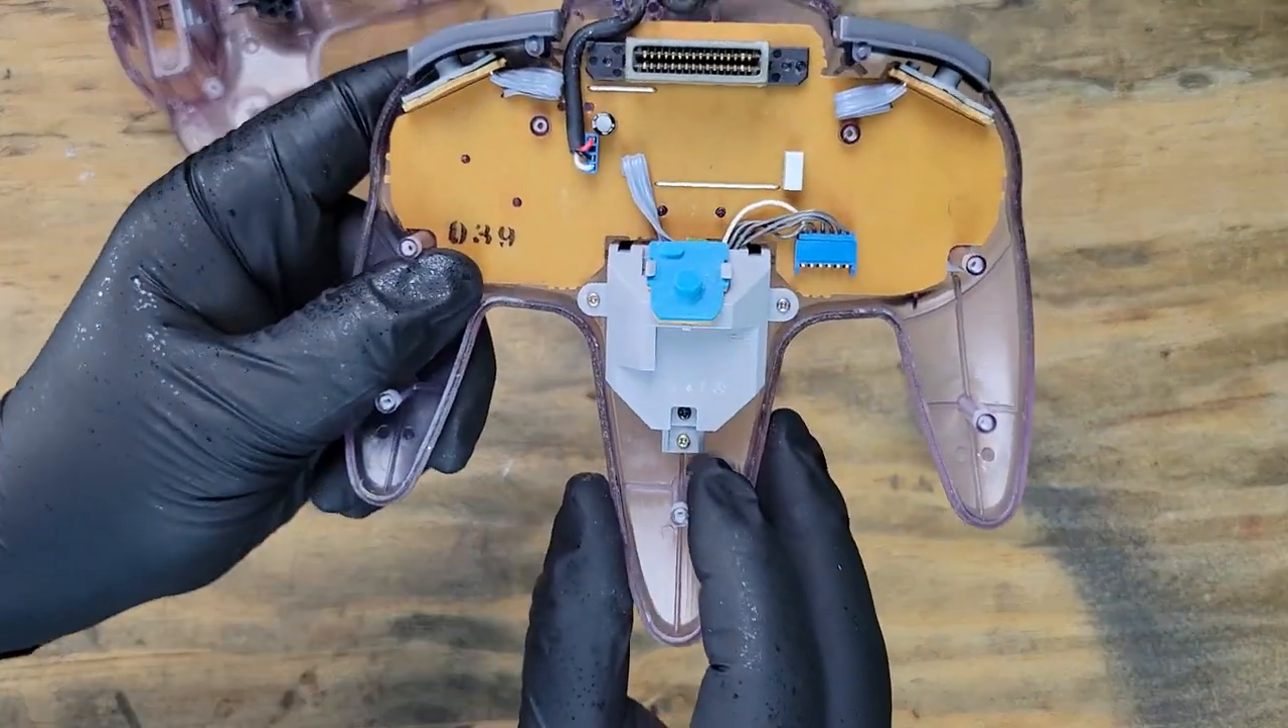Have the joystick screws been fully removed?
No.